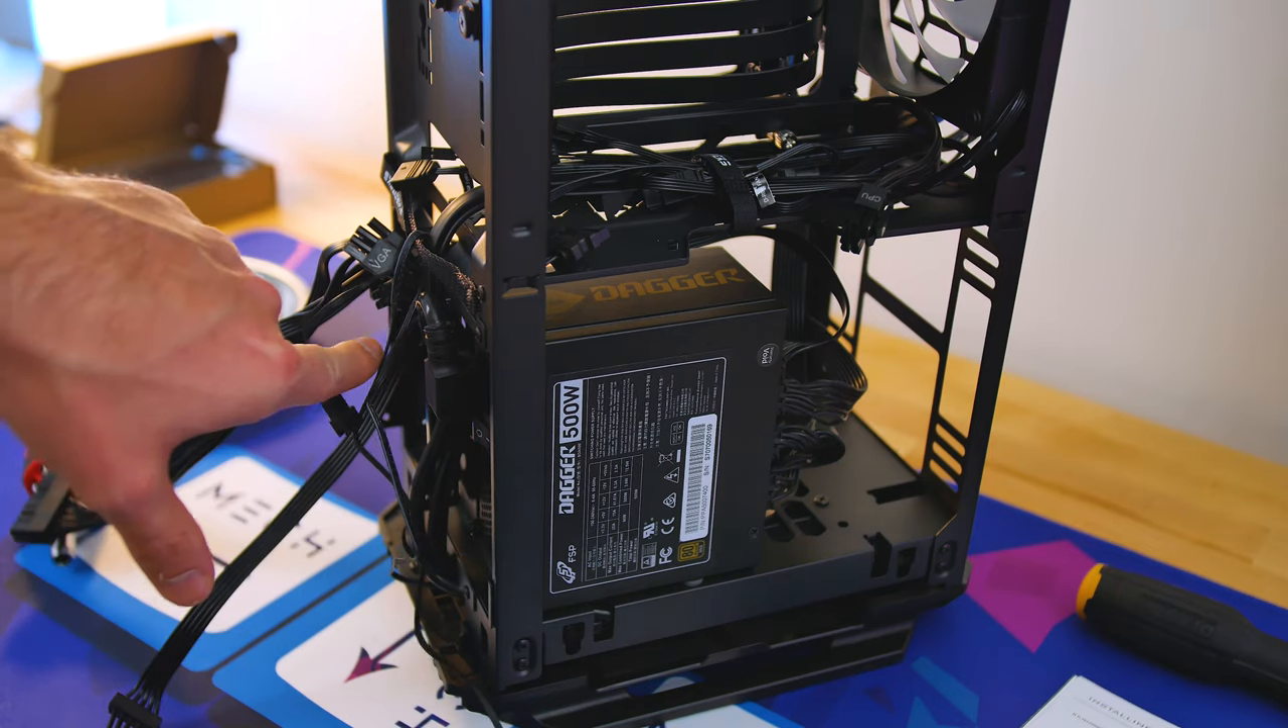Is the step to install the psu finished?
Yes.